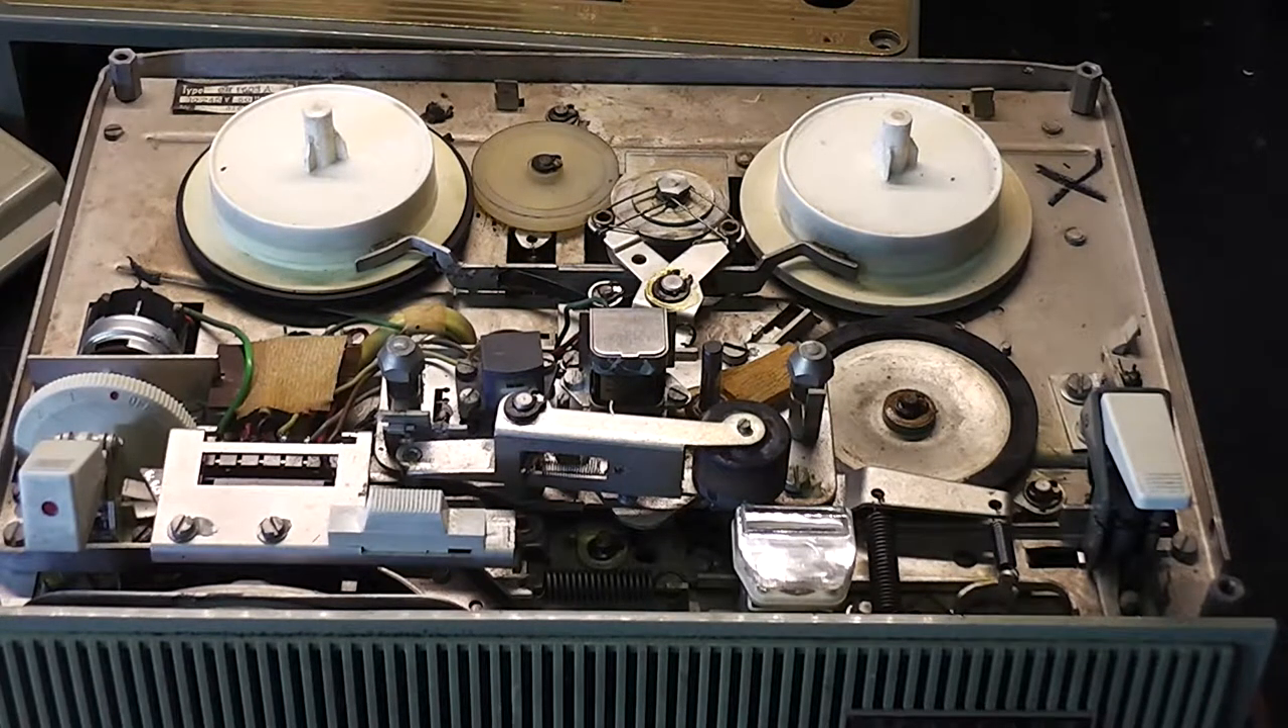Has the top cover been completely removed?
Yes.